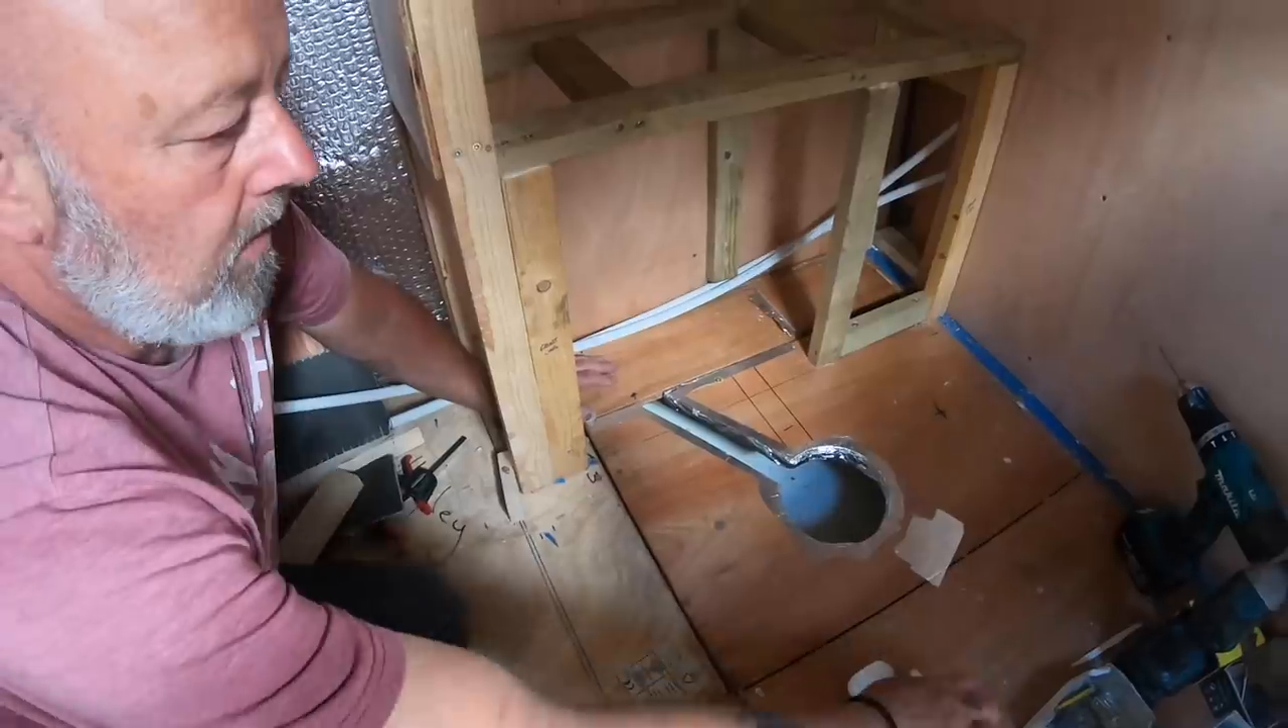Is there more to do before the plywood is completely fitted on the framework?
Yes.